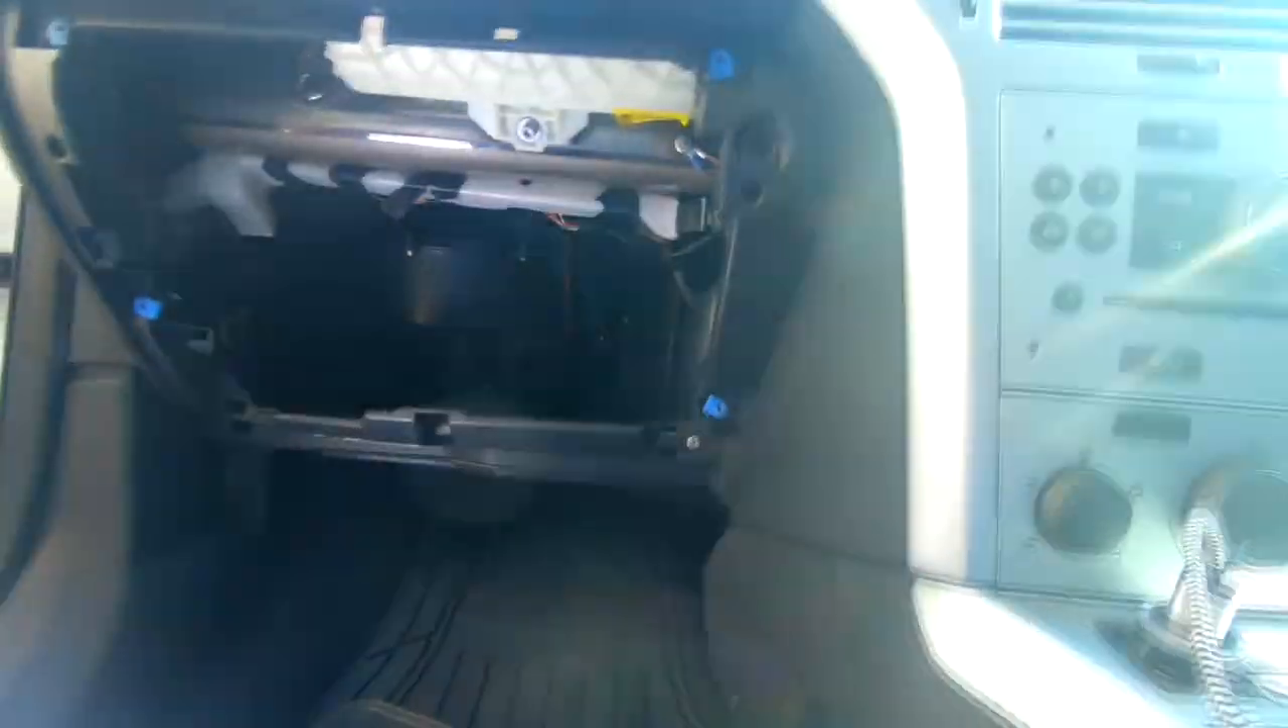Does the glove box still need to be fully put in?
Yes.